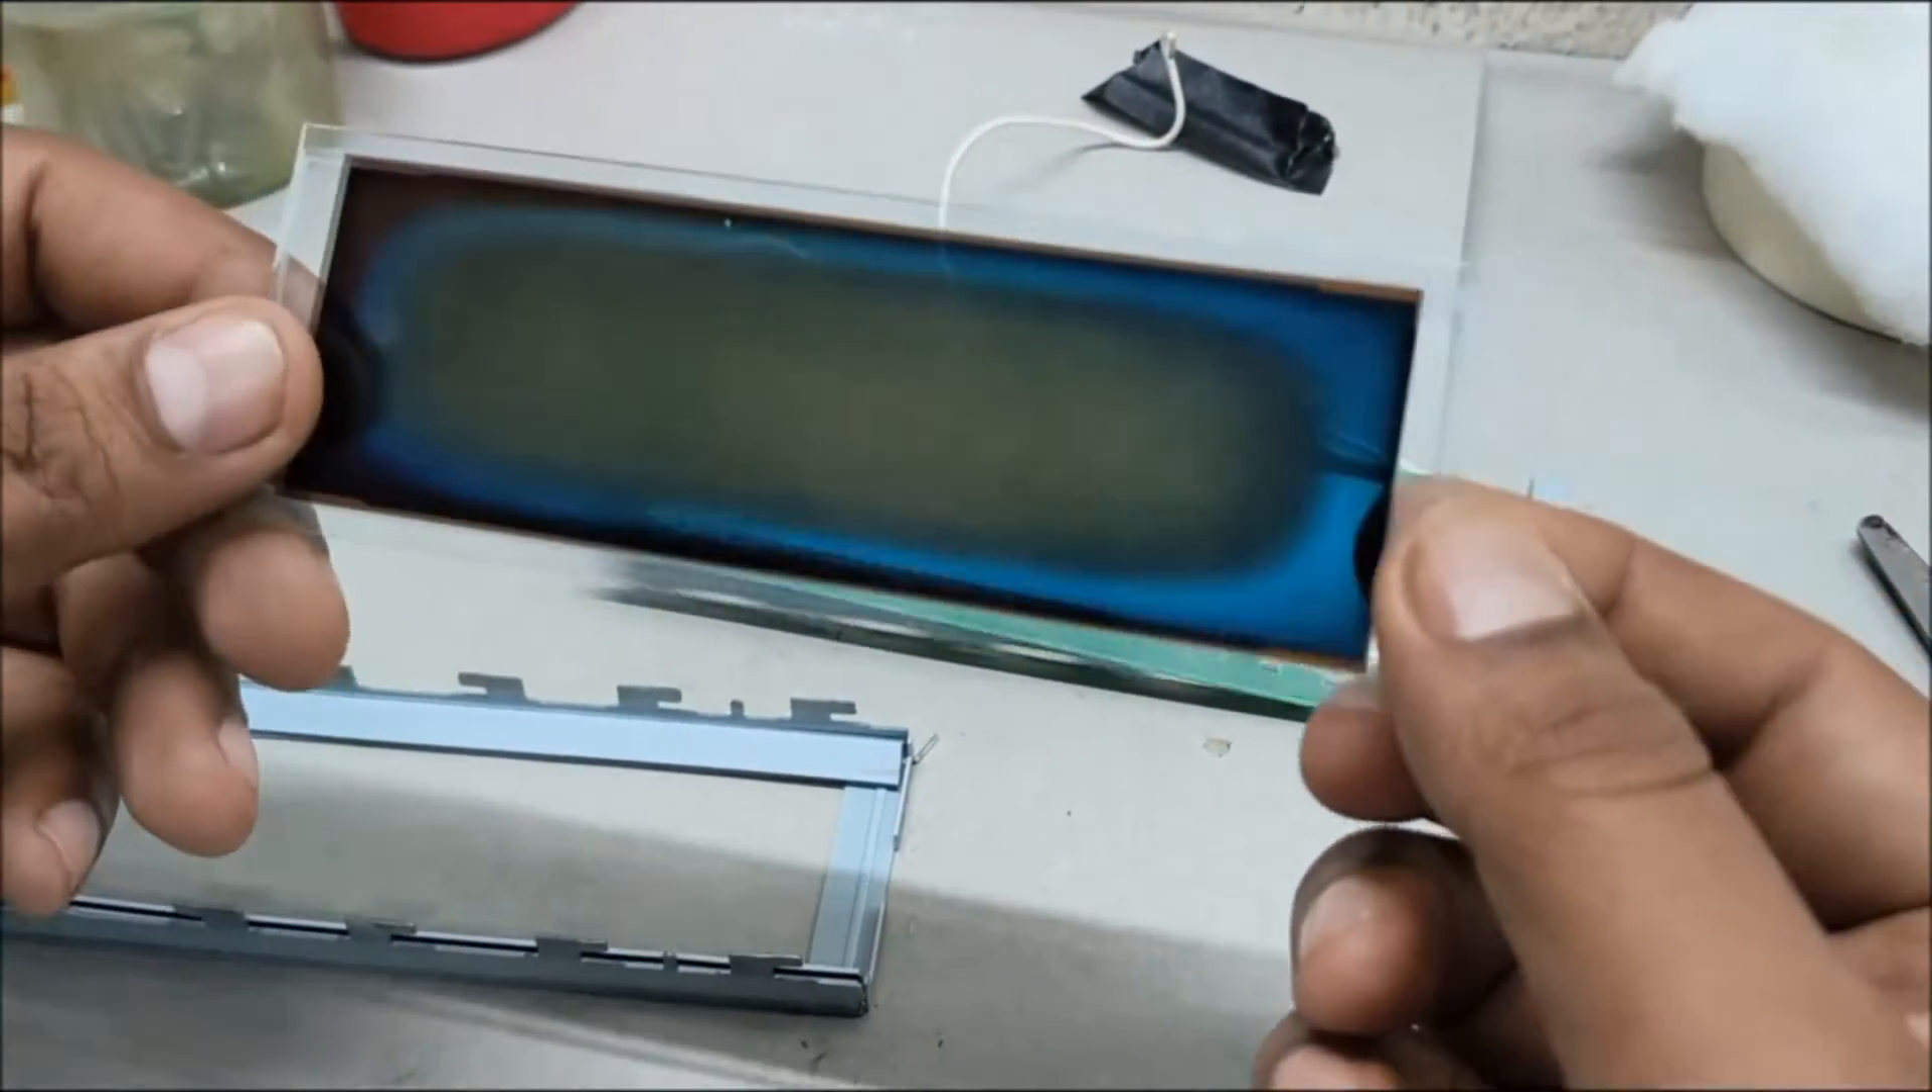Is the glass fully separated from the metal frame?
Yes.